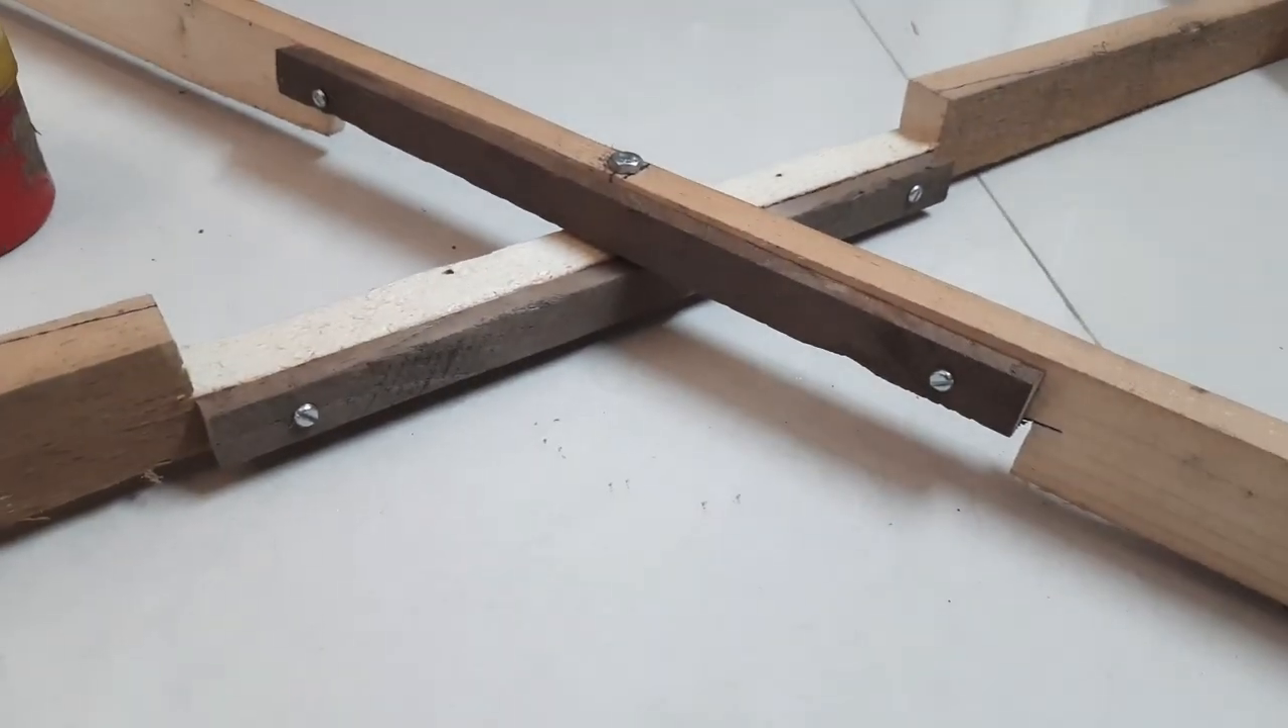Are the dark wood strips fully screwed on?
Yes.